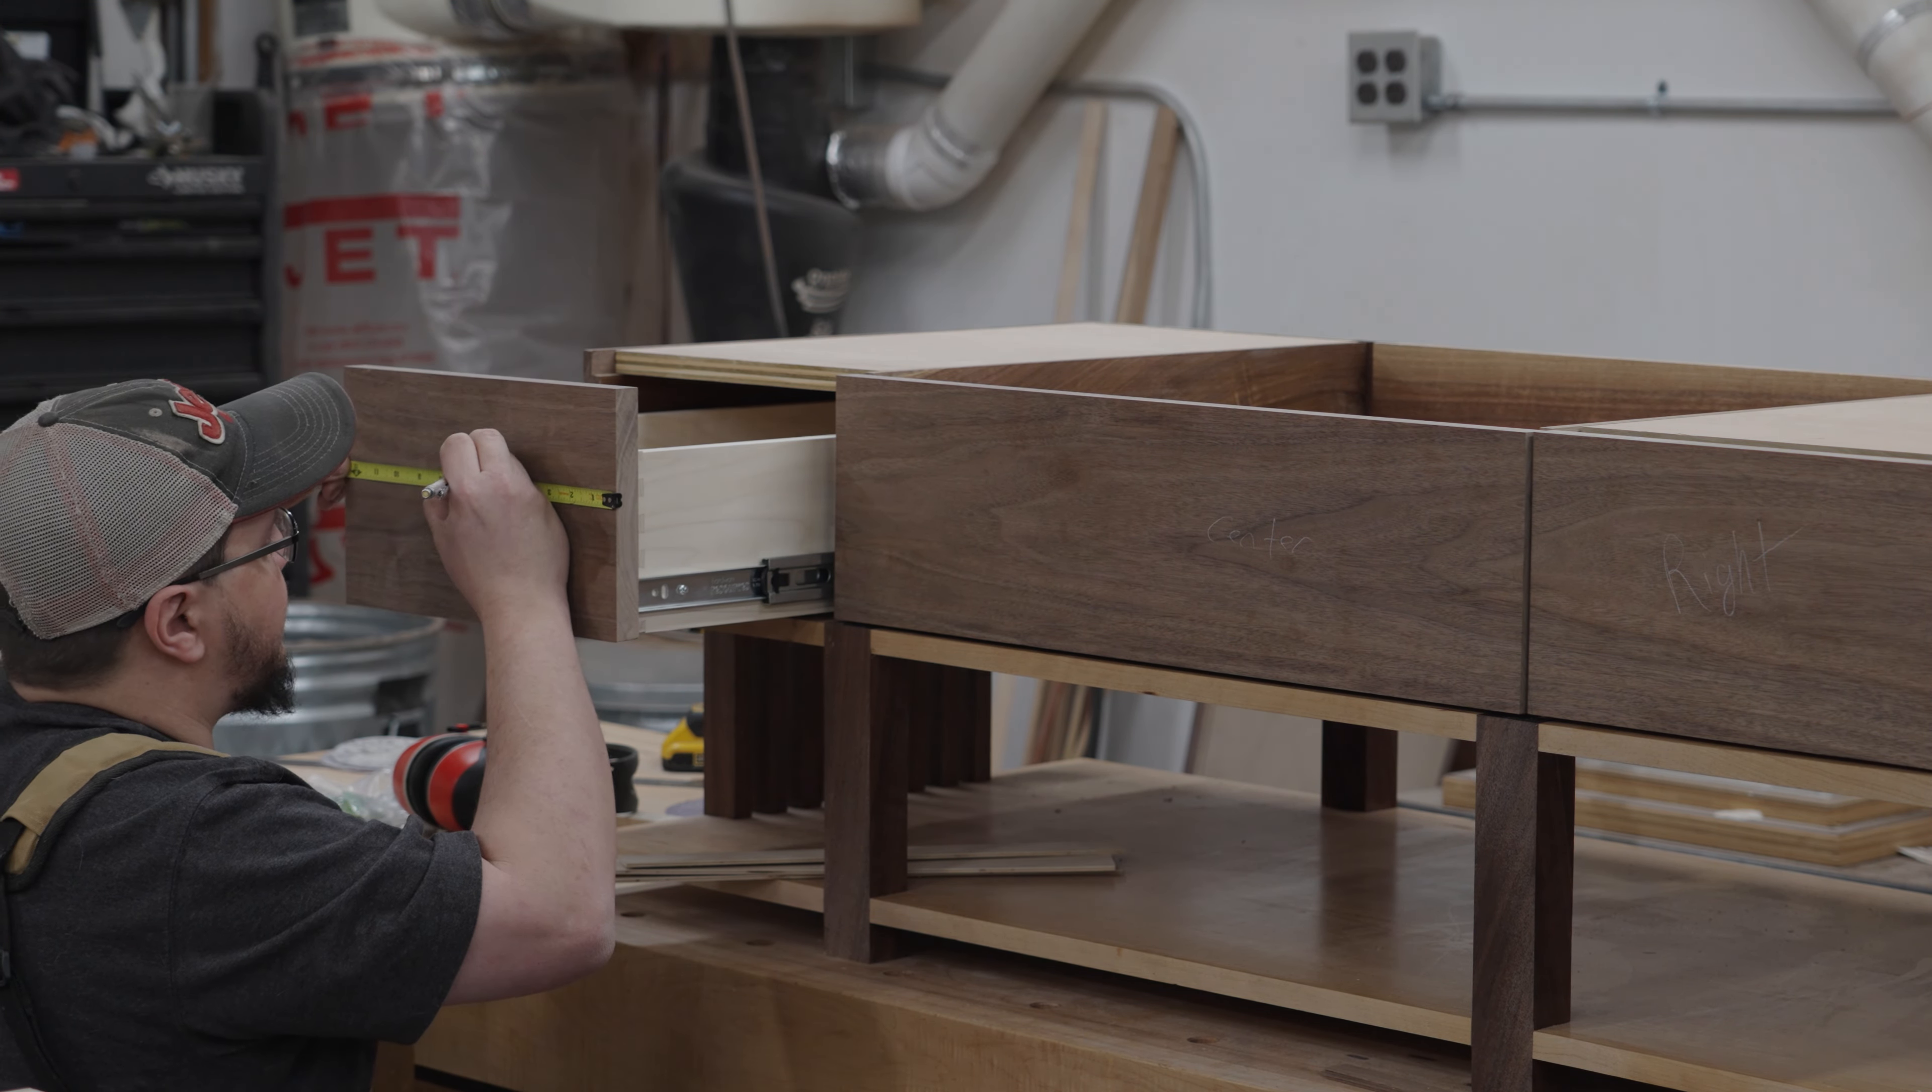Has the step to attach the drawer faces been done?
Yes.